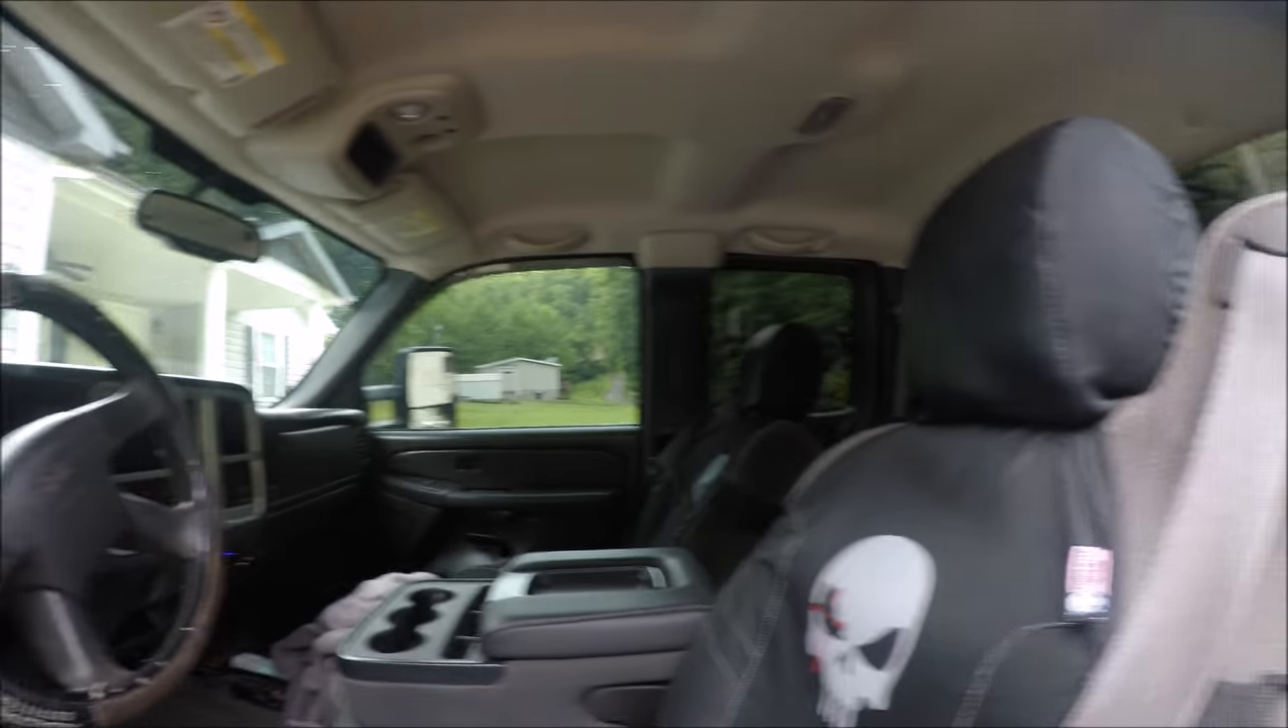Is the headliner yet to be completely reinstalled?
No.